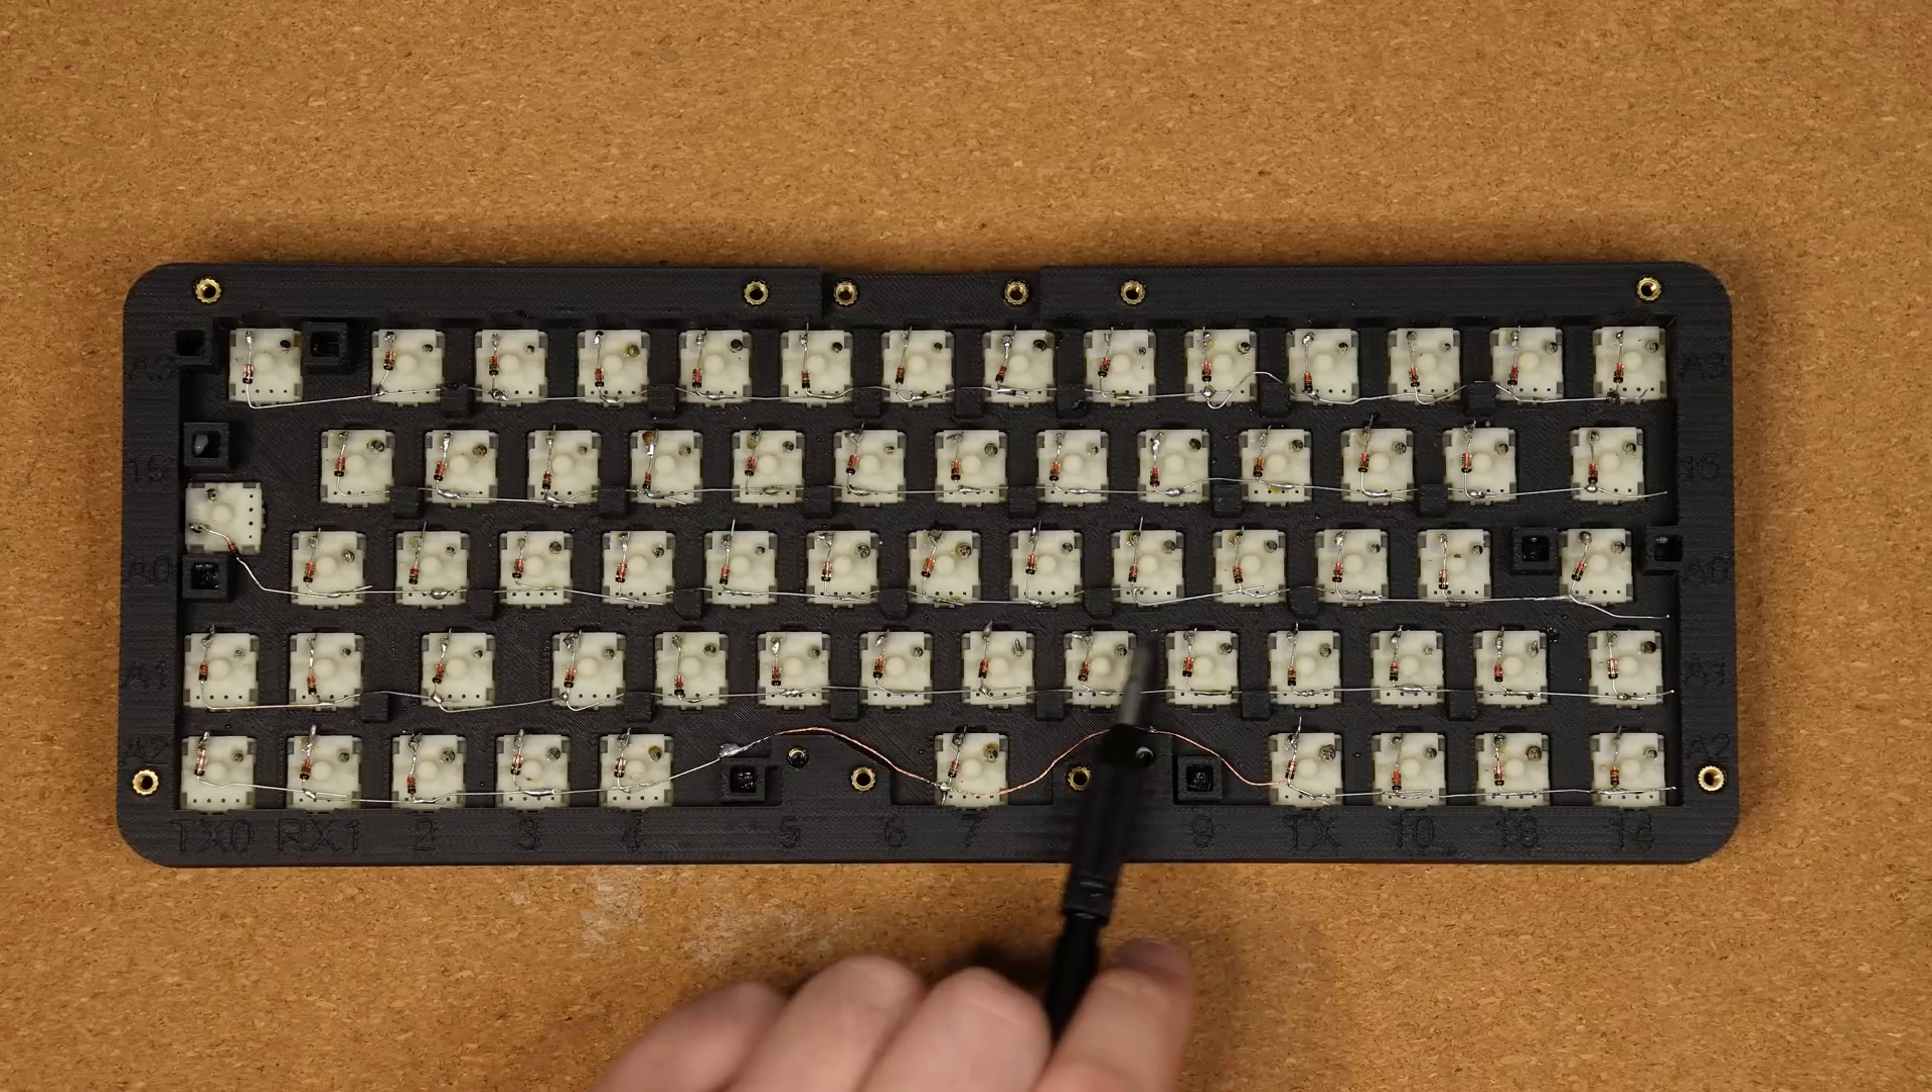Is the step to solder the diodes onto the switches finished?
Yes.